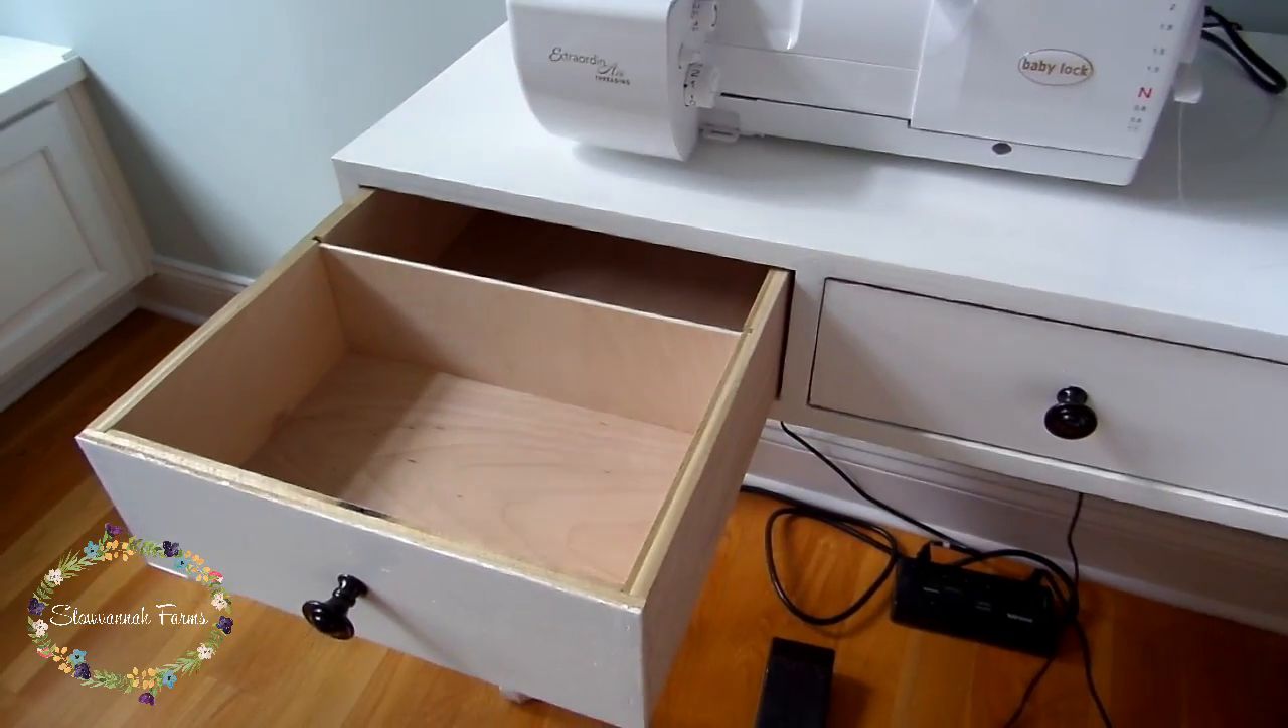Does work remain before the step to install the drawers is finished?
No.